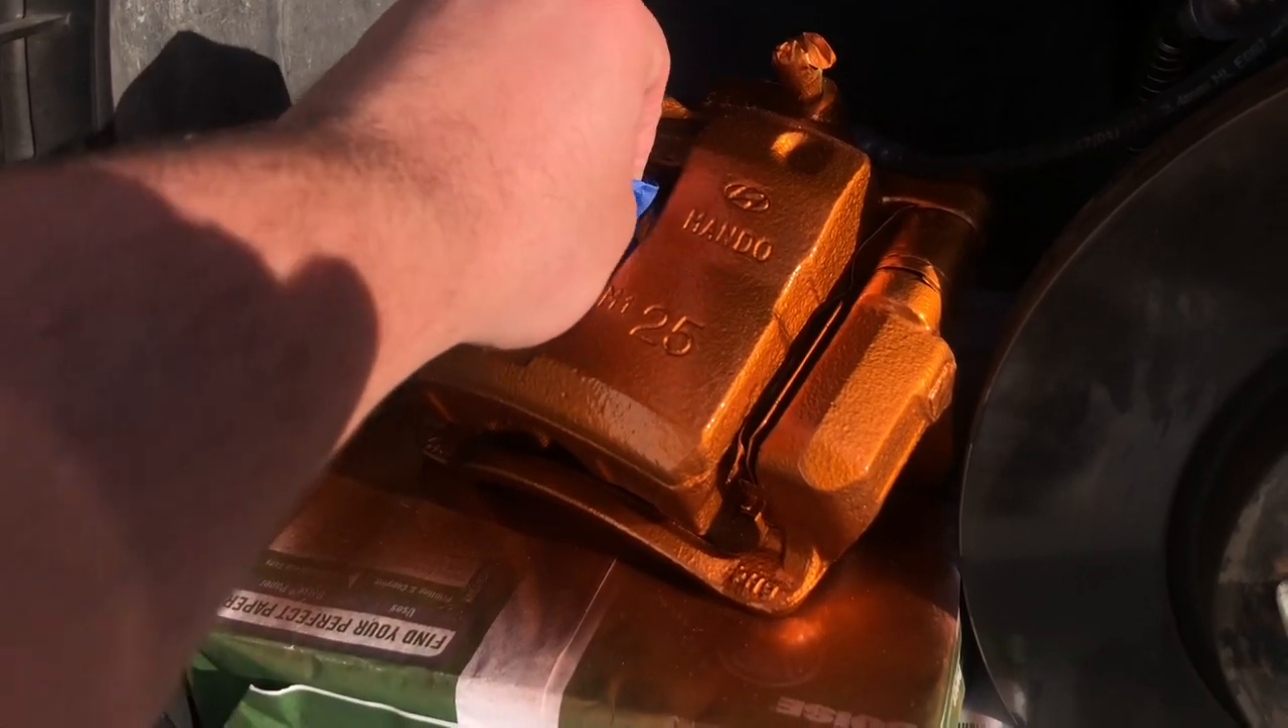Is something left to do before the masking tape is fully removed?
Yes.